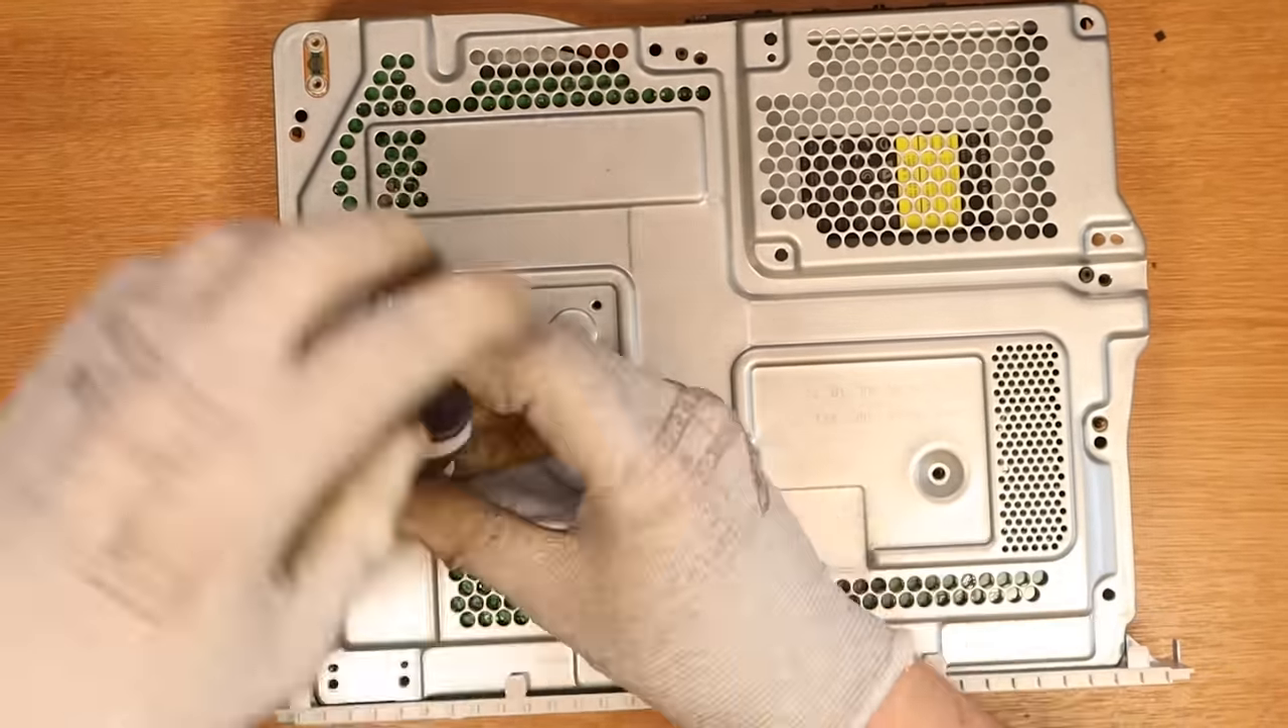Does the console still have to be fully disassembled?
Yes.